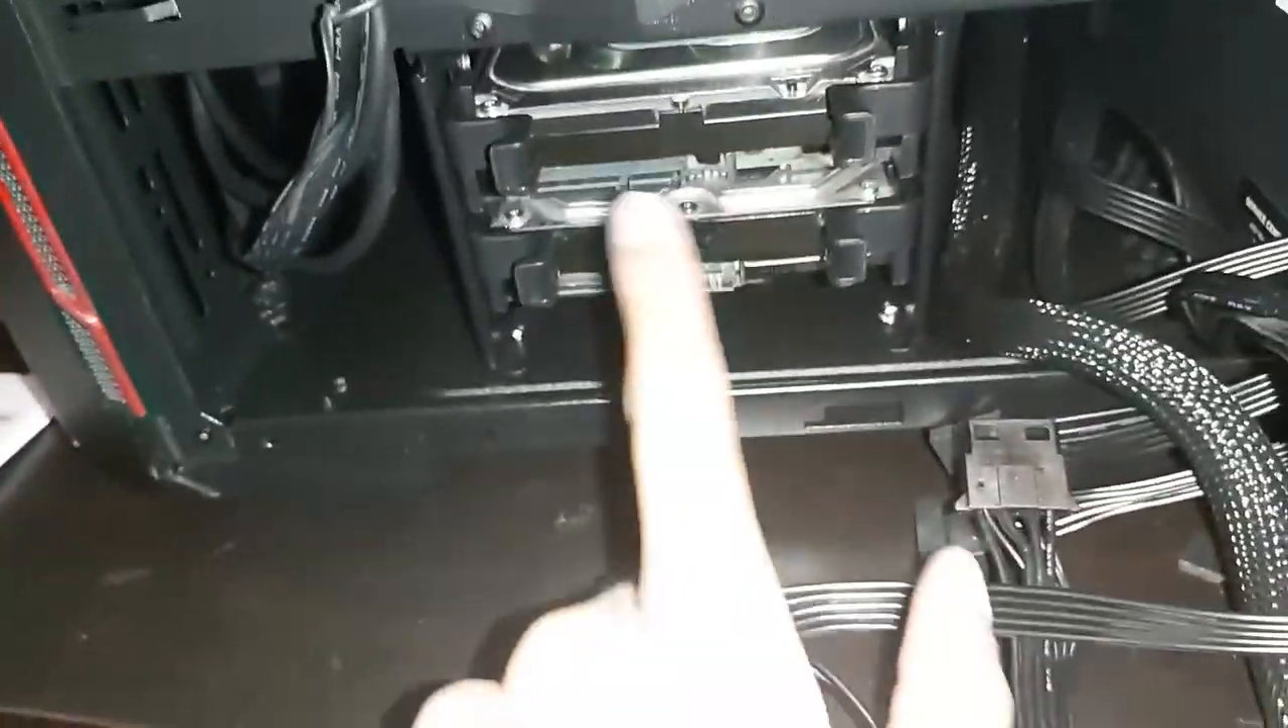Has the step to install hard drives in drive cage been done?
Yes.